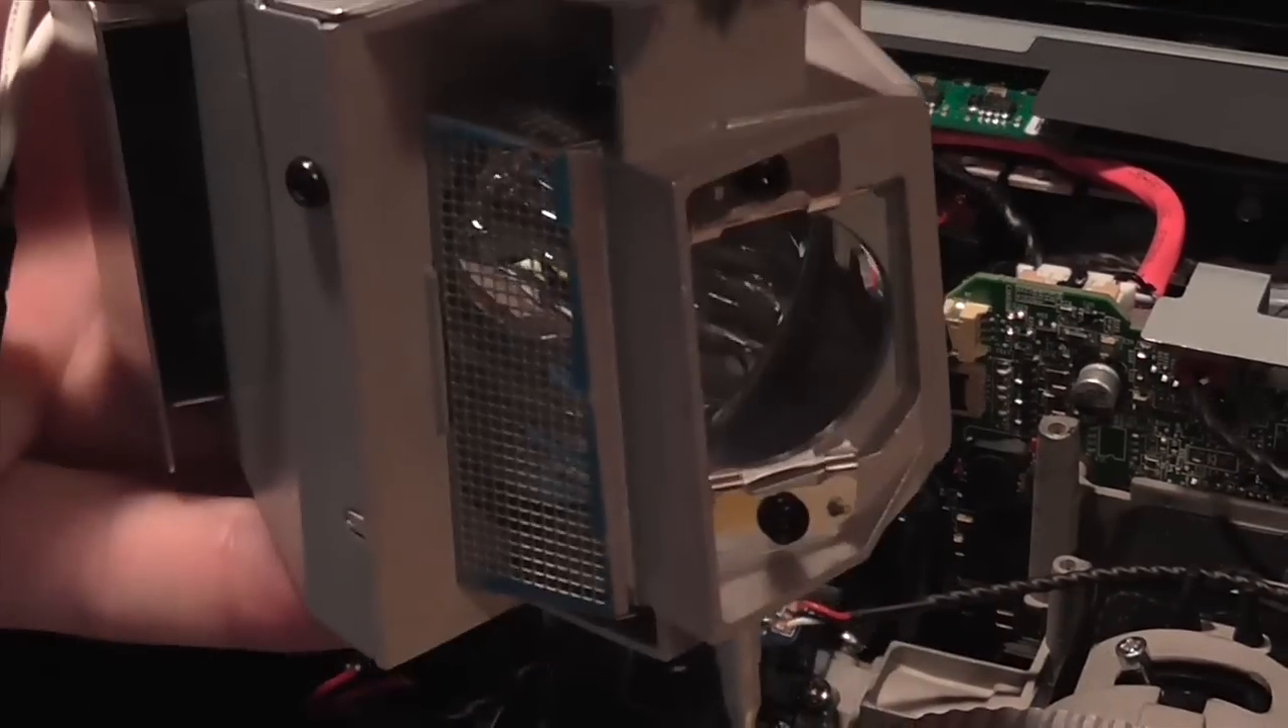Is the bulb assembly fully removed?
Yes.